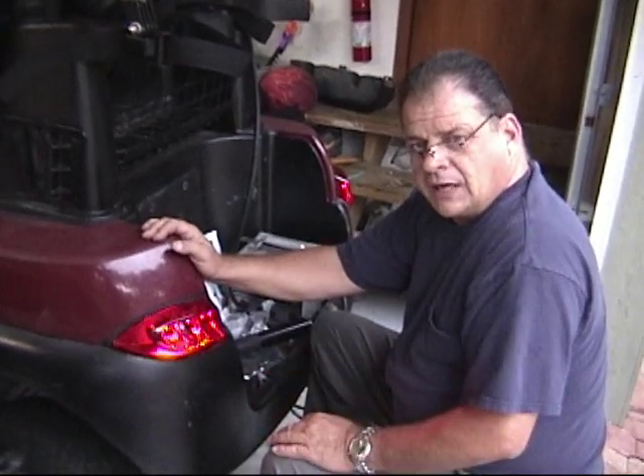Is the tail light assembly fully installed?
Yes.